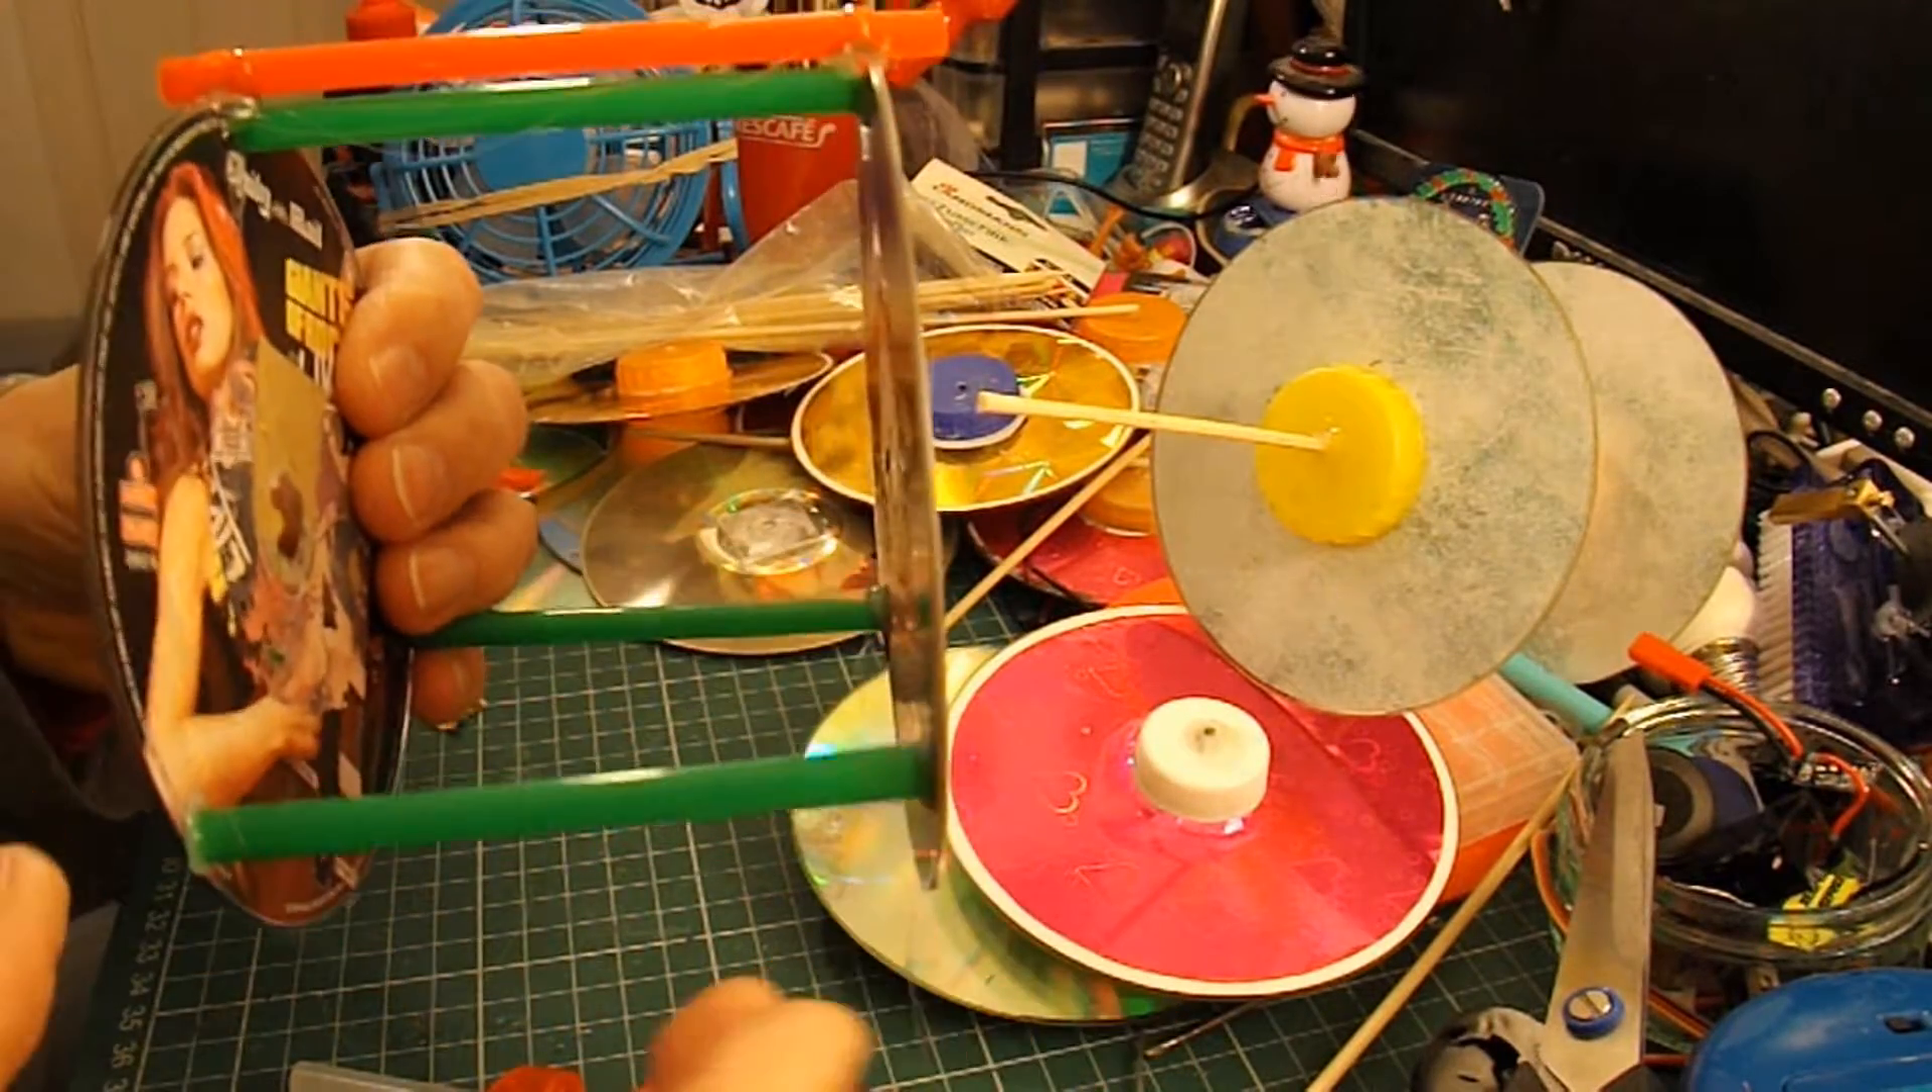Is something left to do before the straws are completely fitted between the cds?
No.